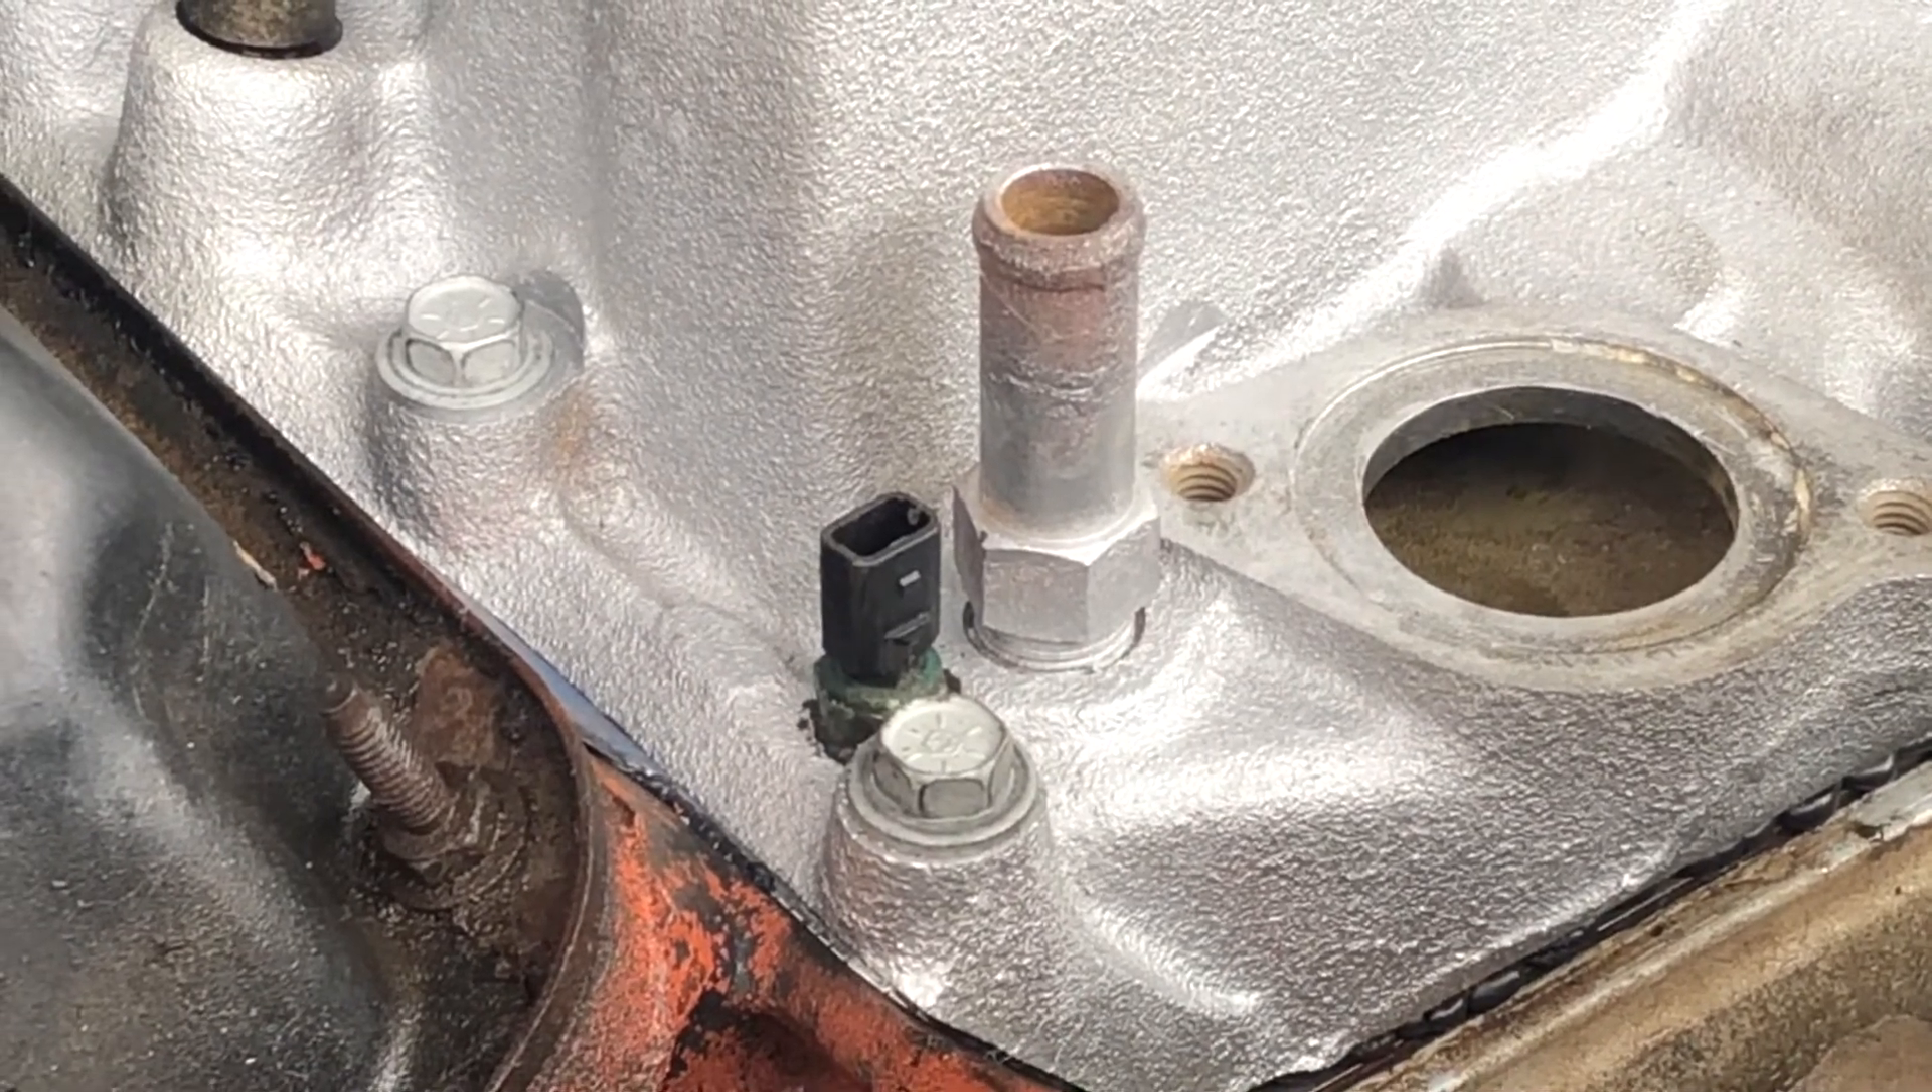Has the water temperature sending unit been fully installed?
Yes.